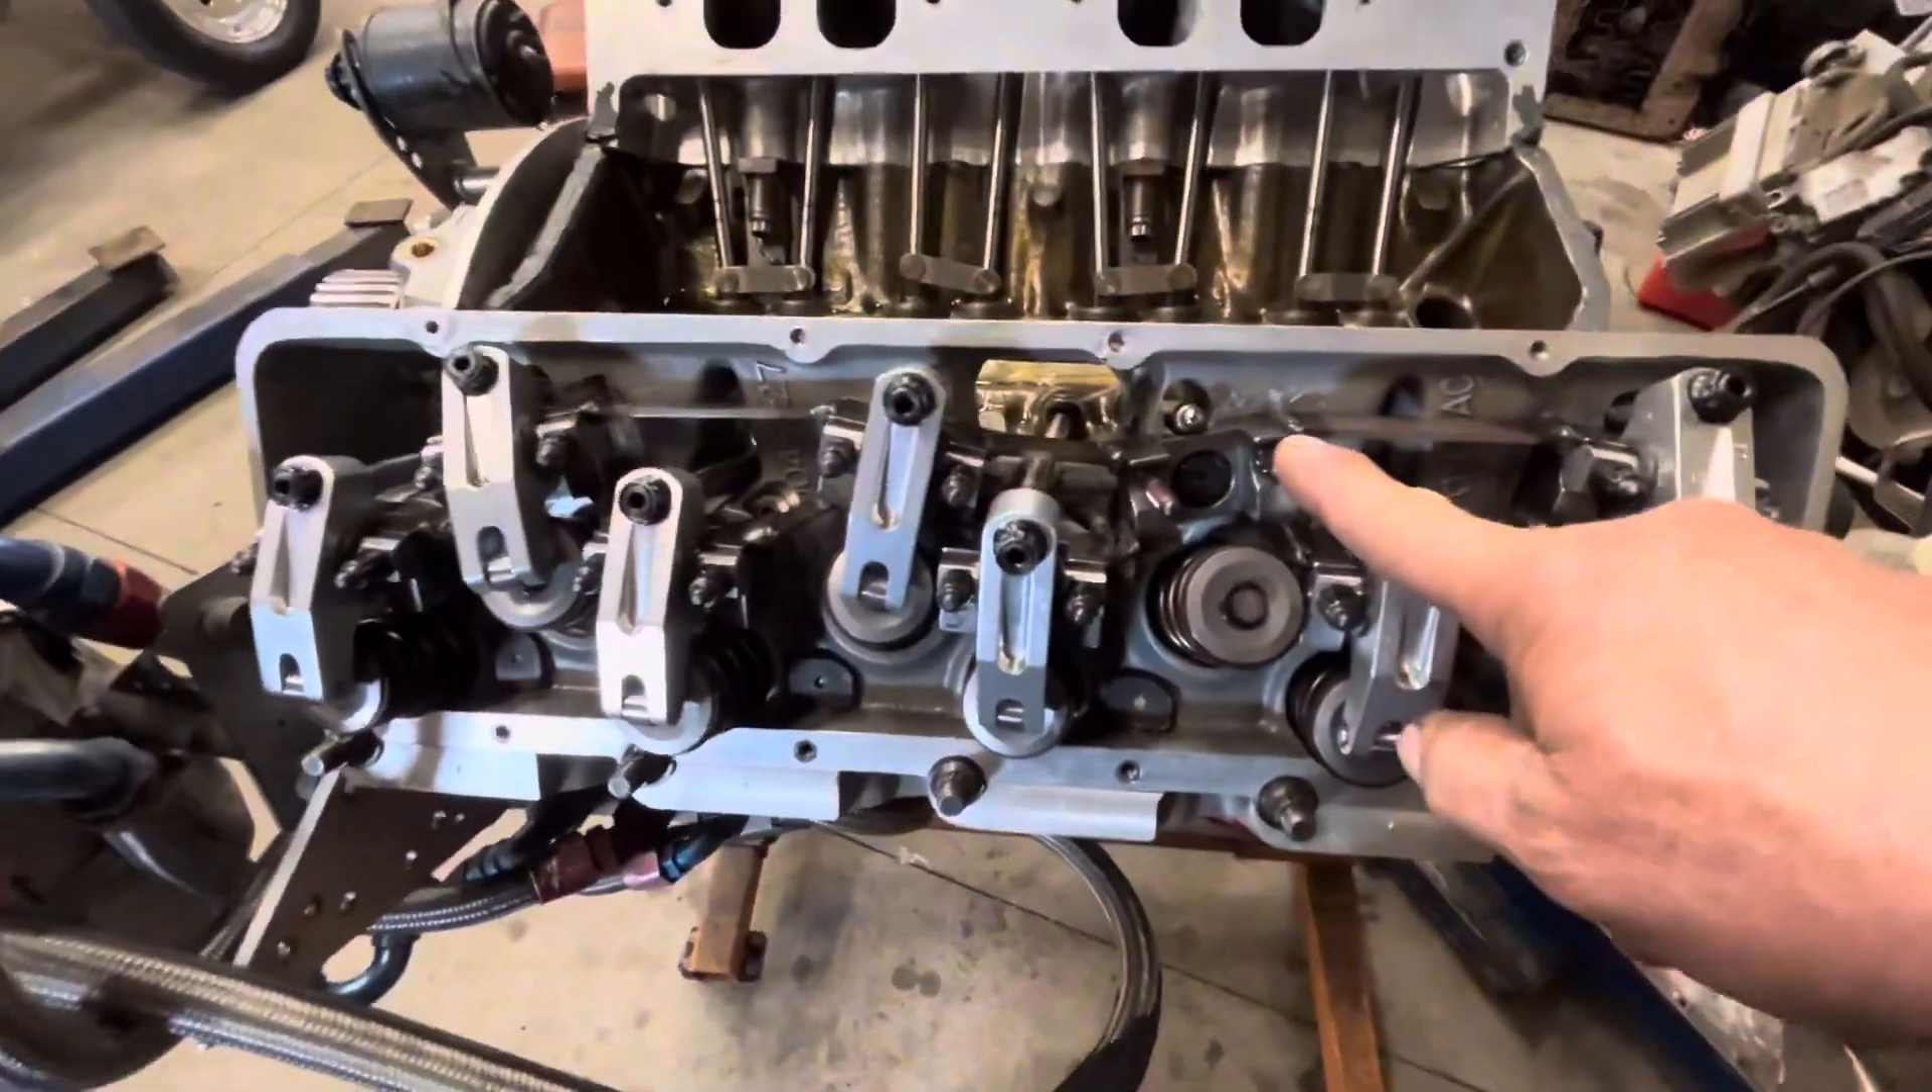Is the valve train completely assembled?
No.